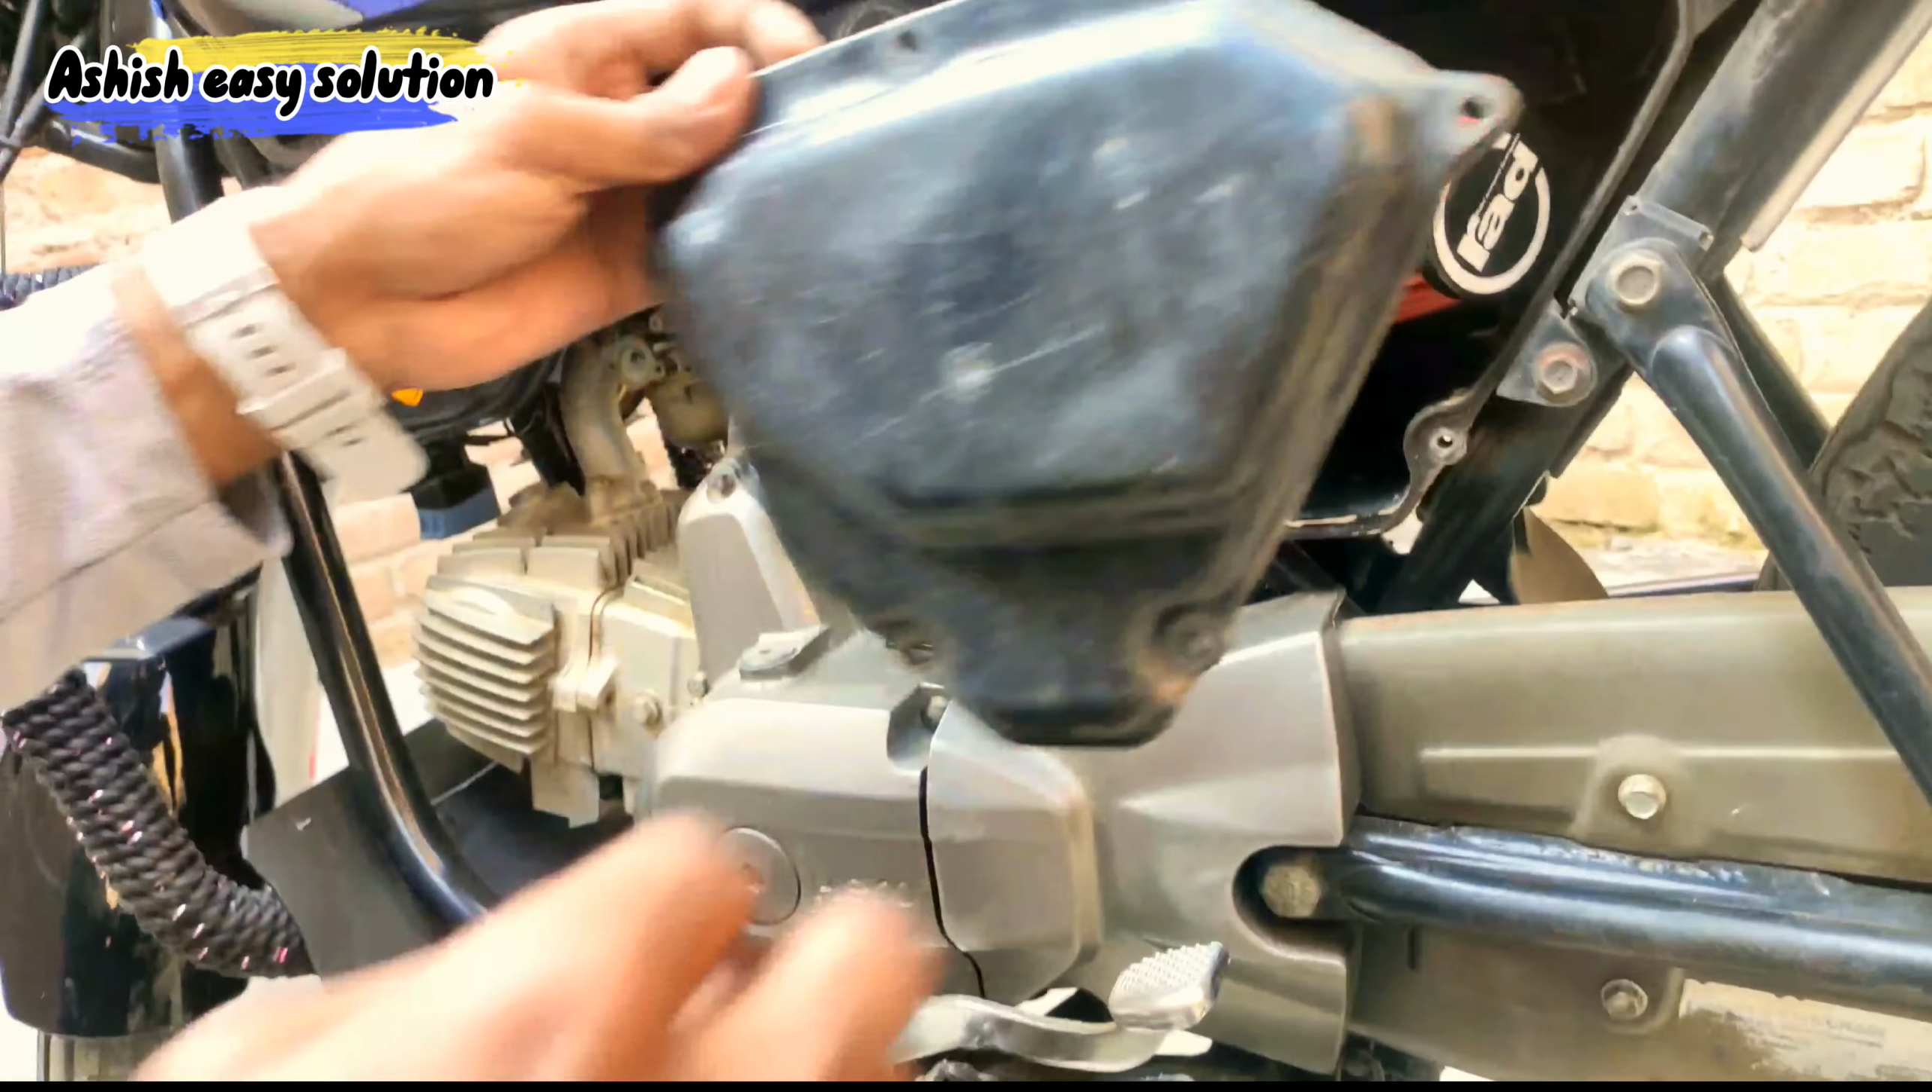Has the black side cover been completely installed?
No.